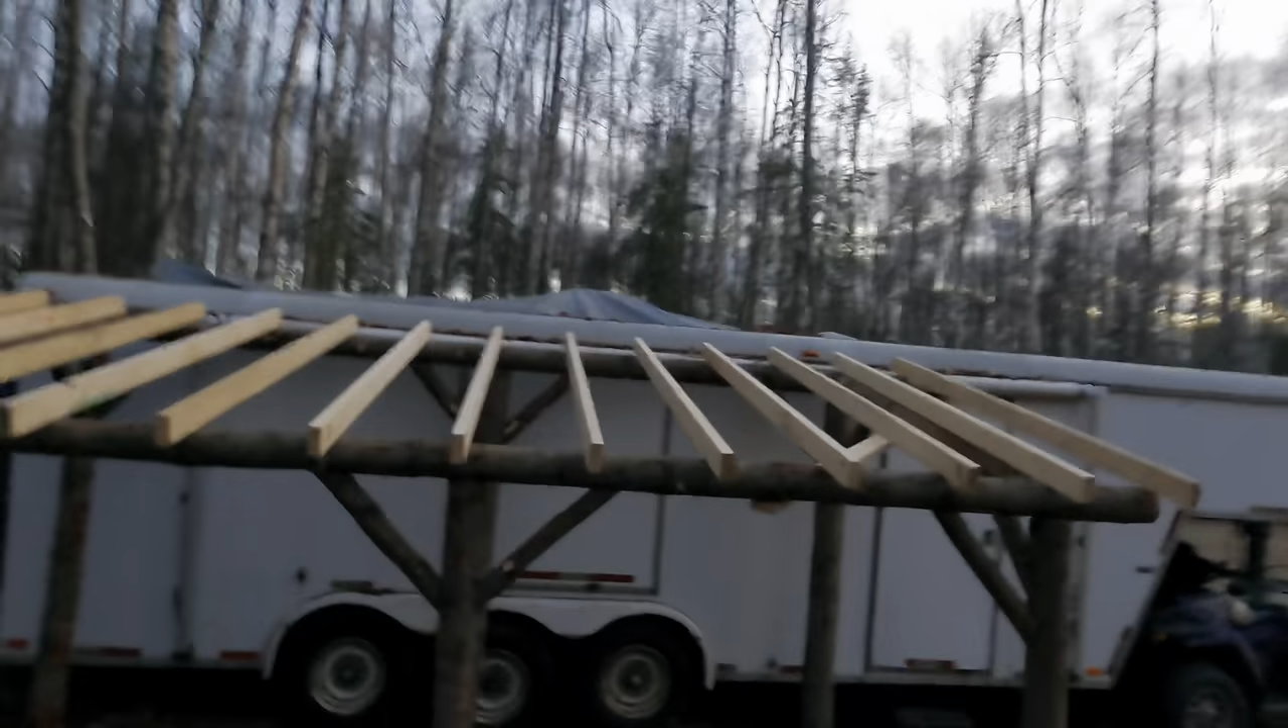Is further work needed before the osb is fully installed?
Yes.